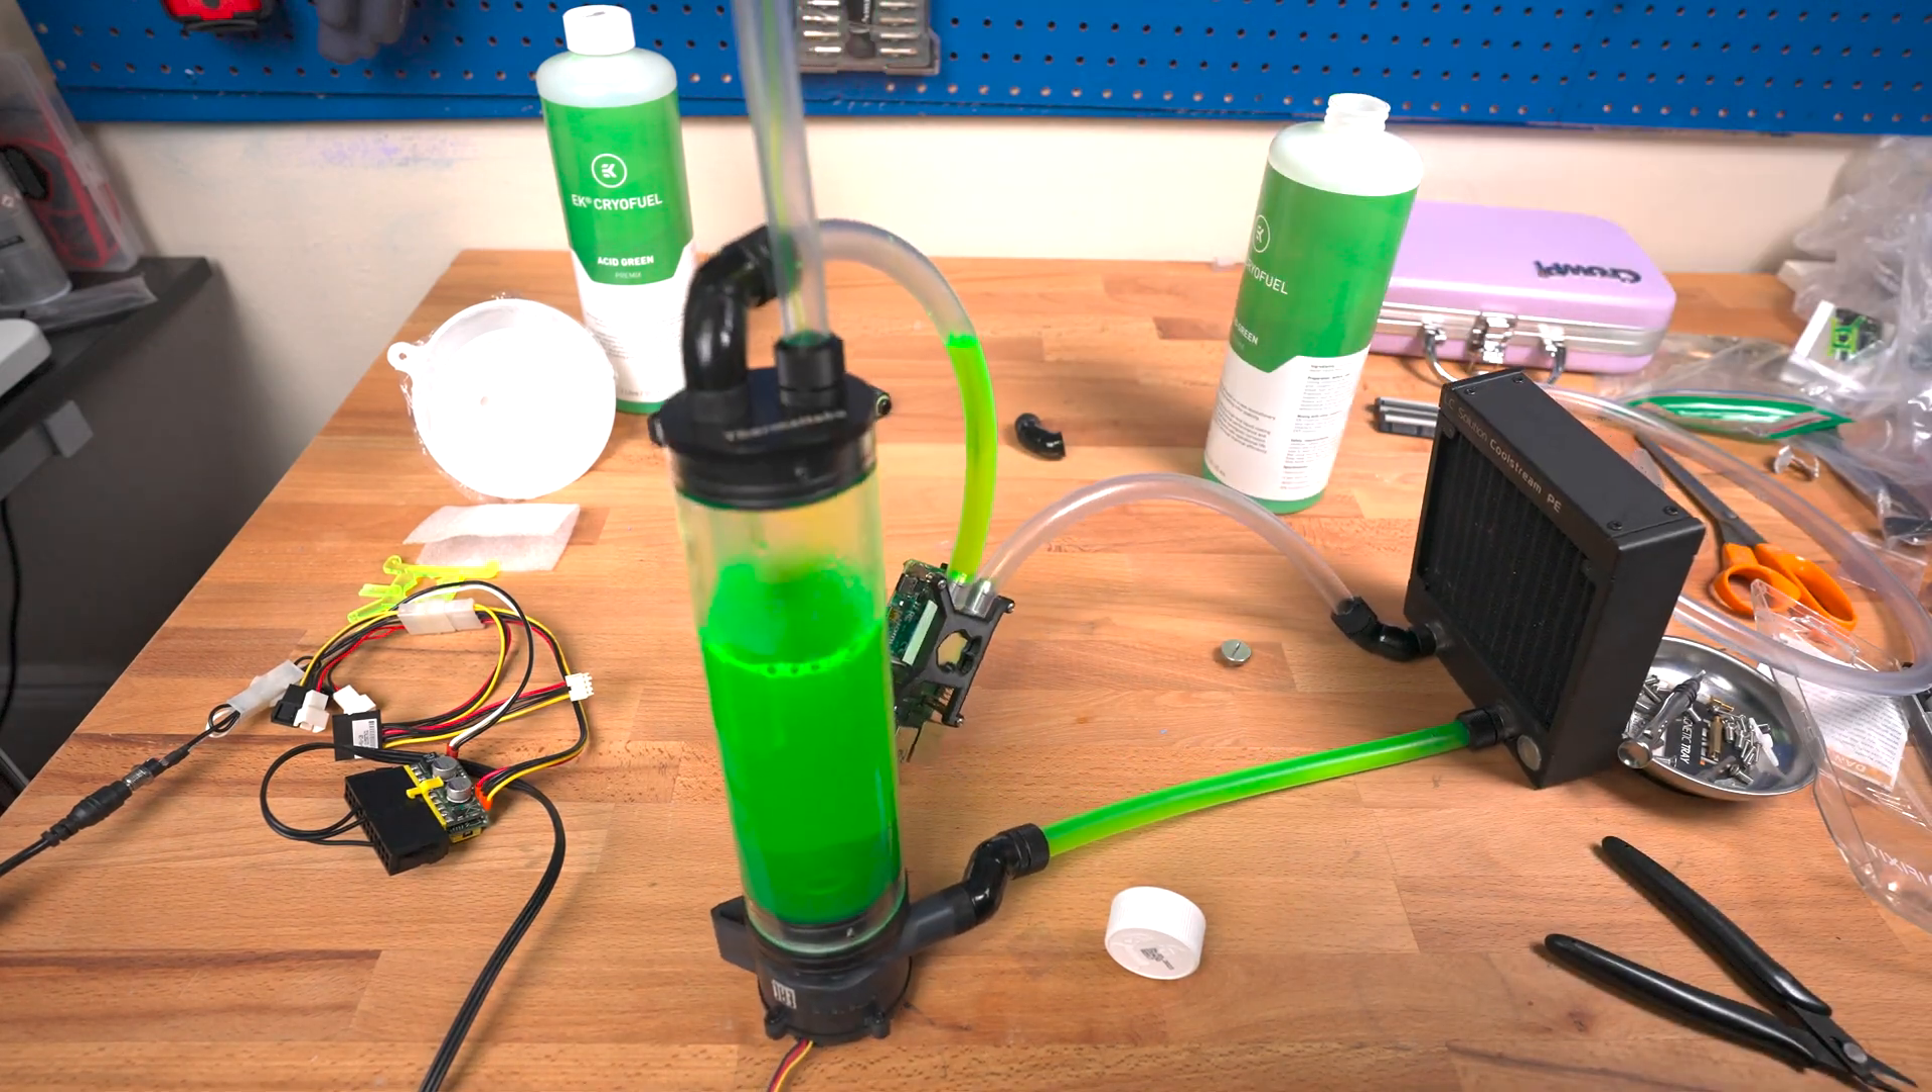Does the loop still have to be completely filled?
Yes.